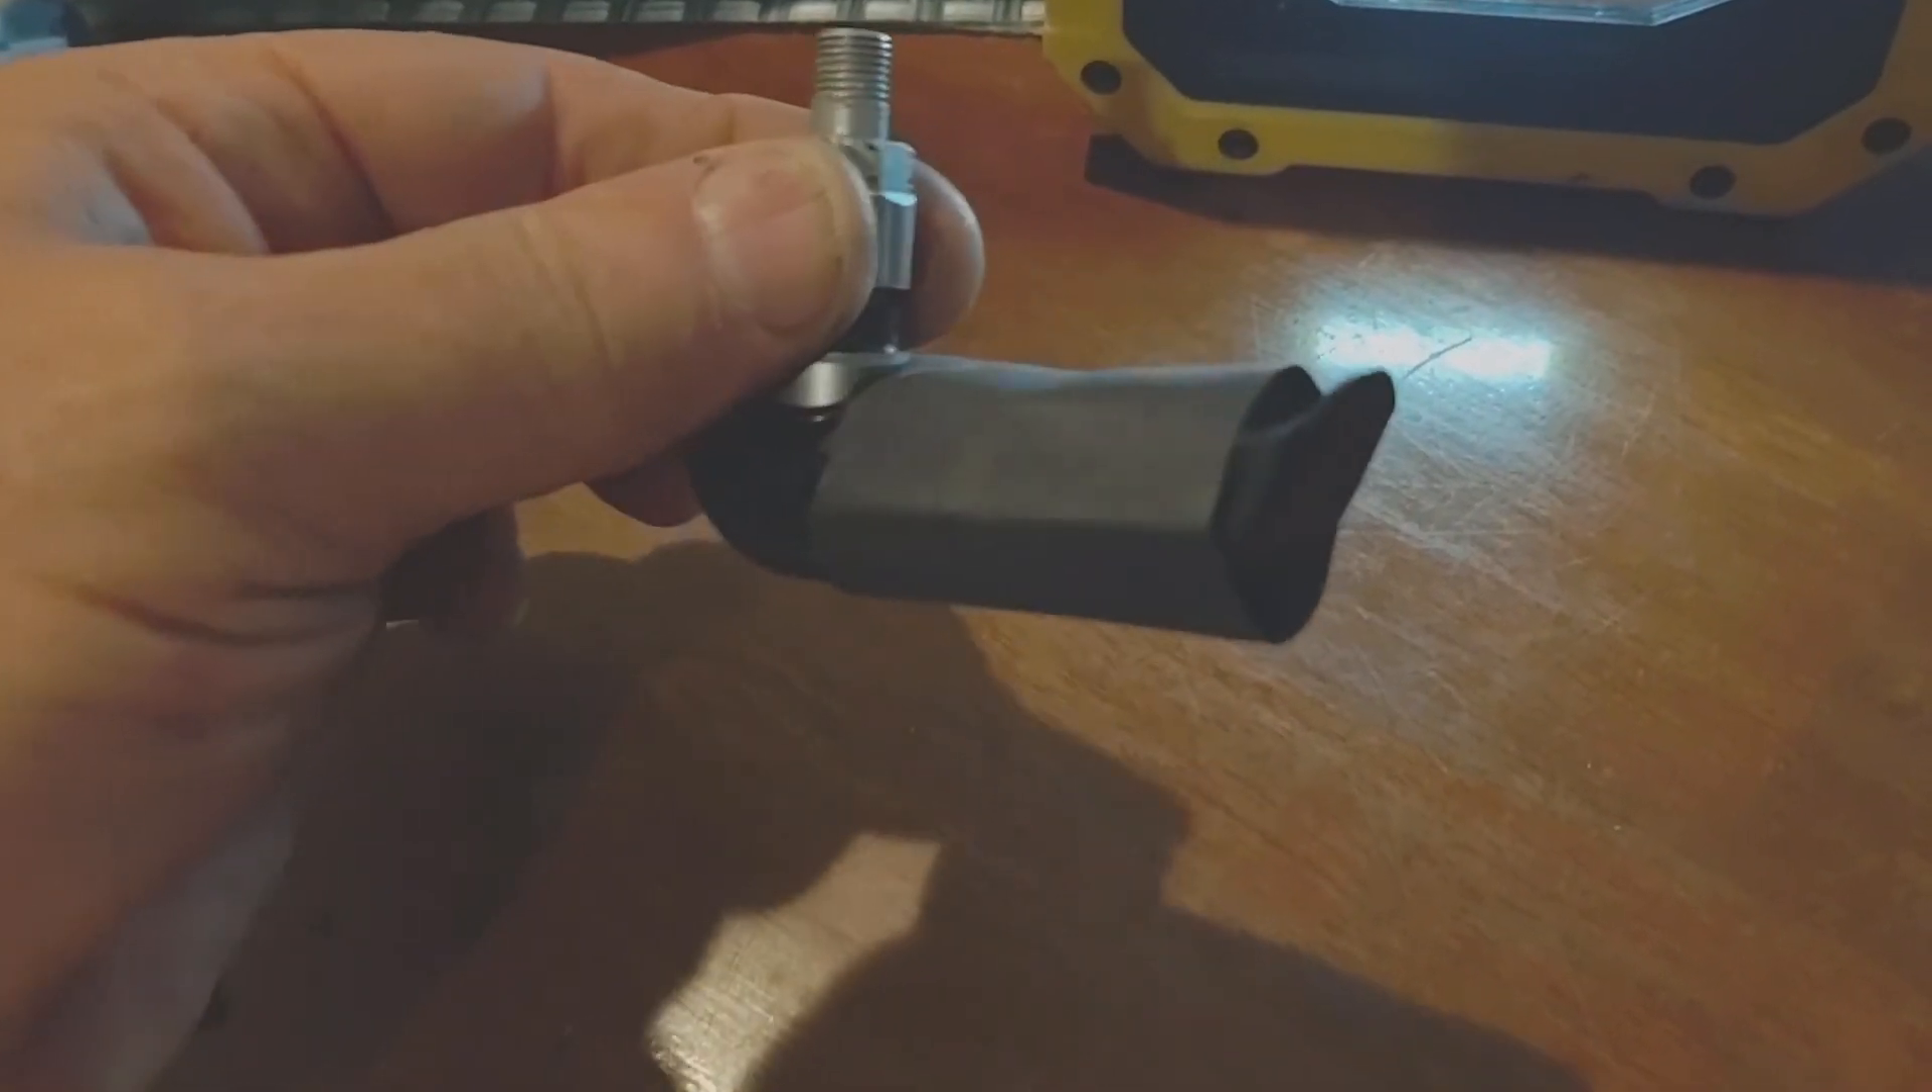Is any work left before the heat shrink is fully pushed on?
No.